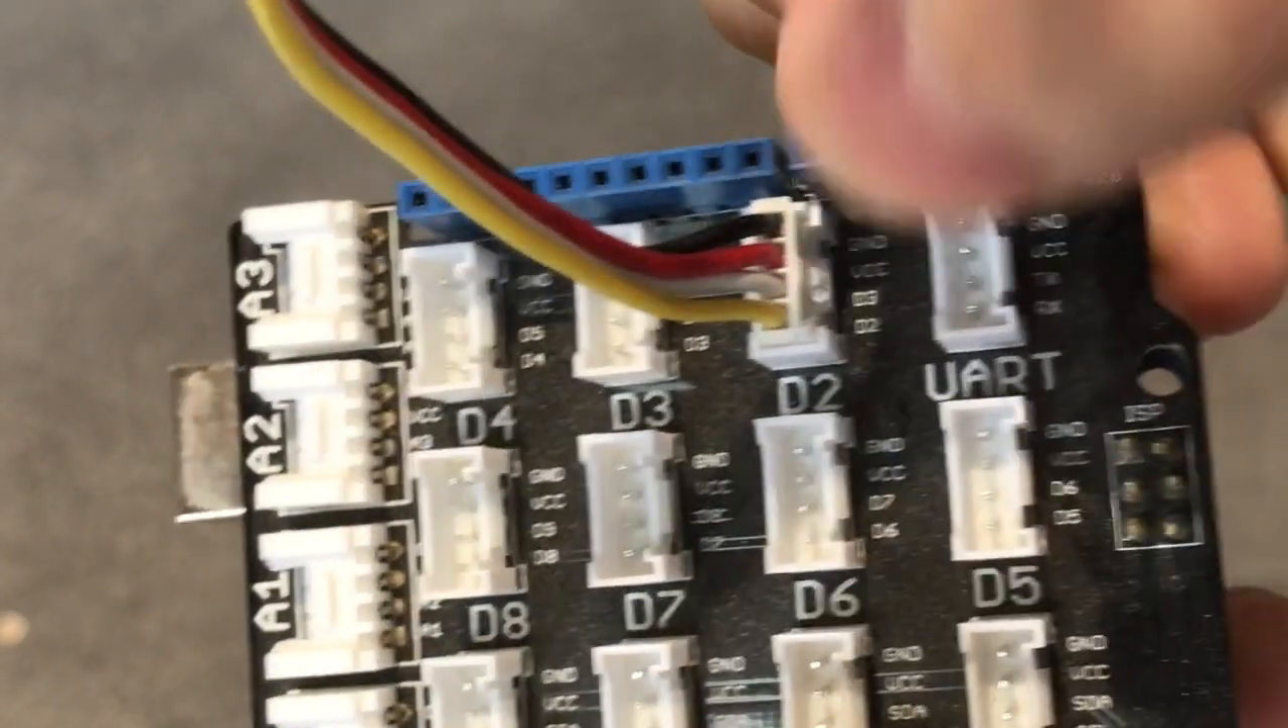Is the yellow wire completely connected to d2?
Yes.